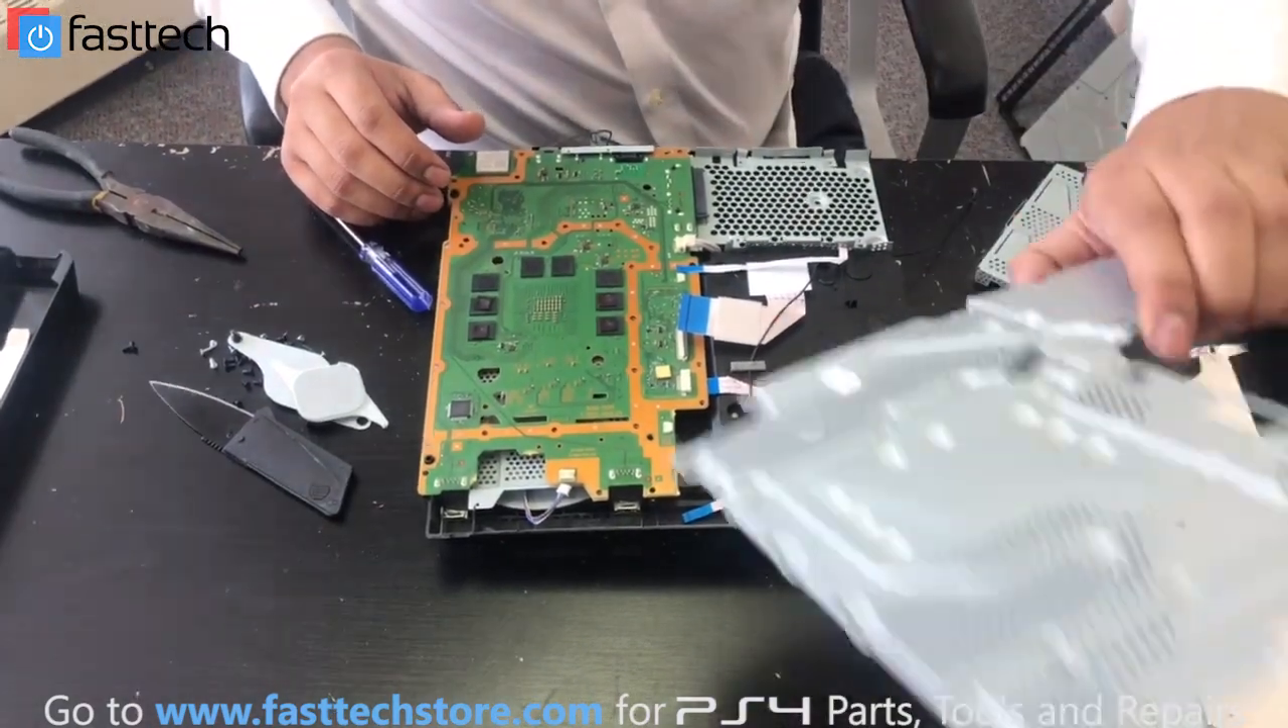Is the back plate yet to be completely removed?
No.